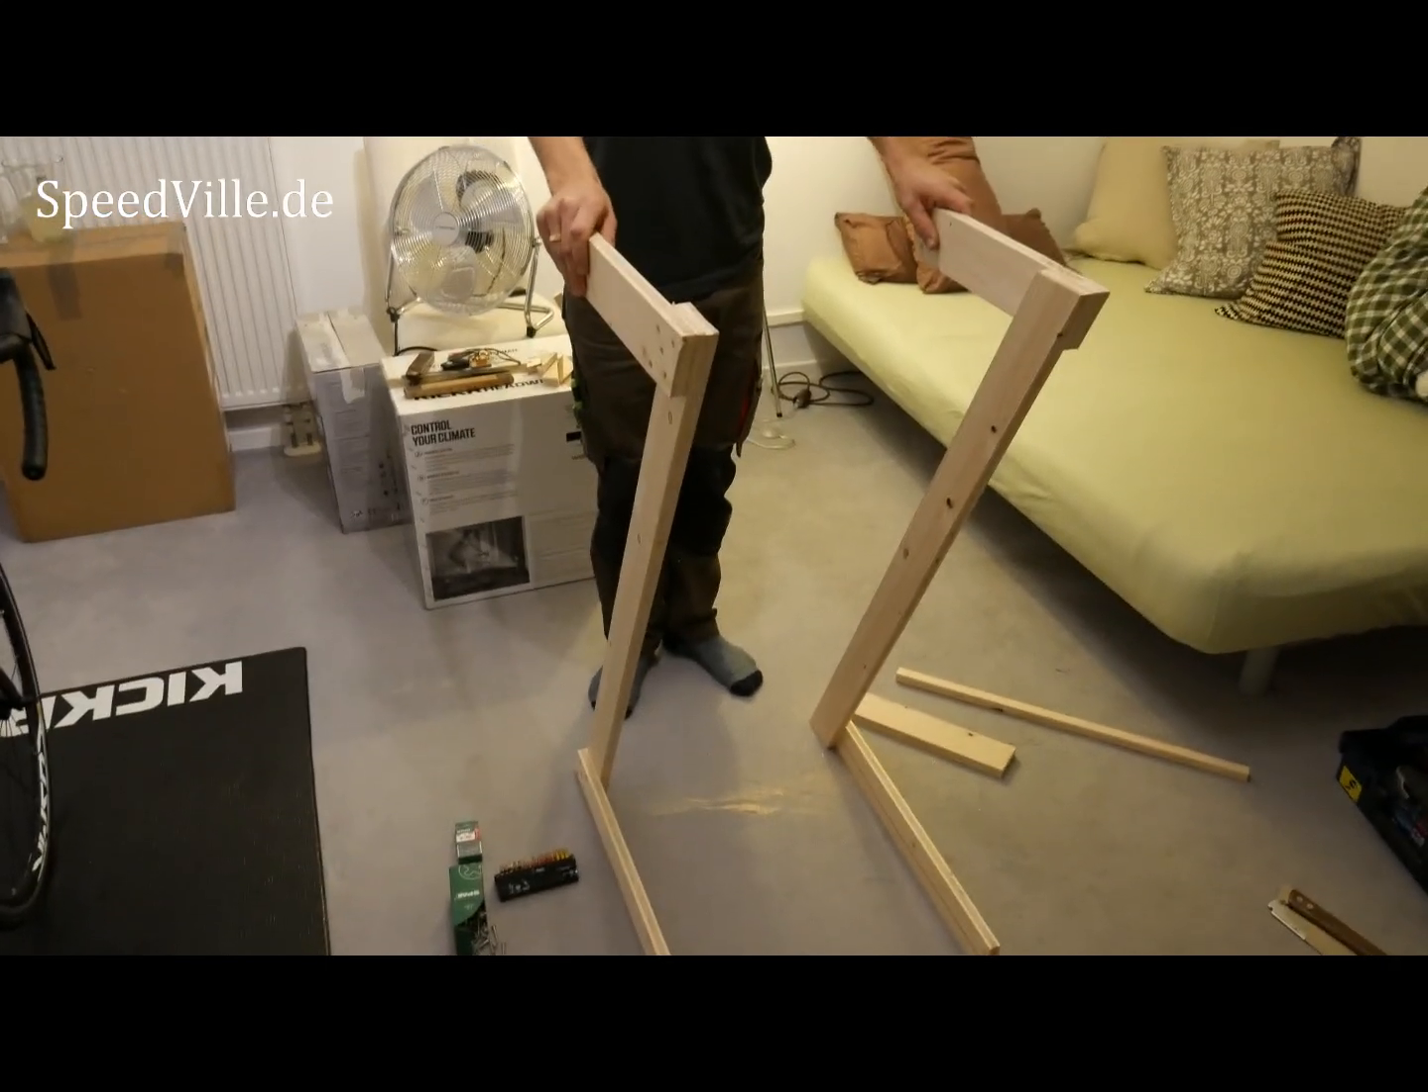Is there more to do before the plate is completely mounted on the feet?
Yes.